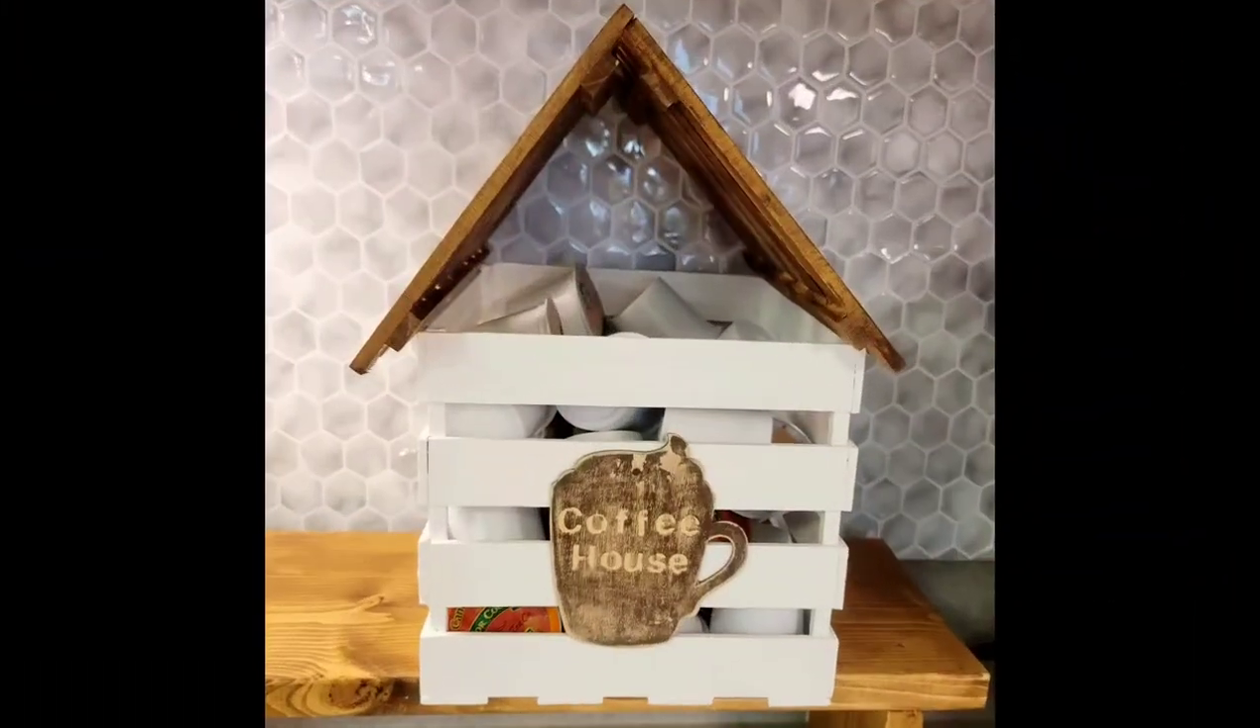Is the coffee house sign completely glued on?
Yes.